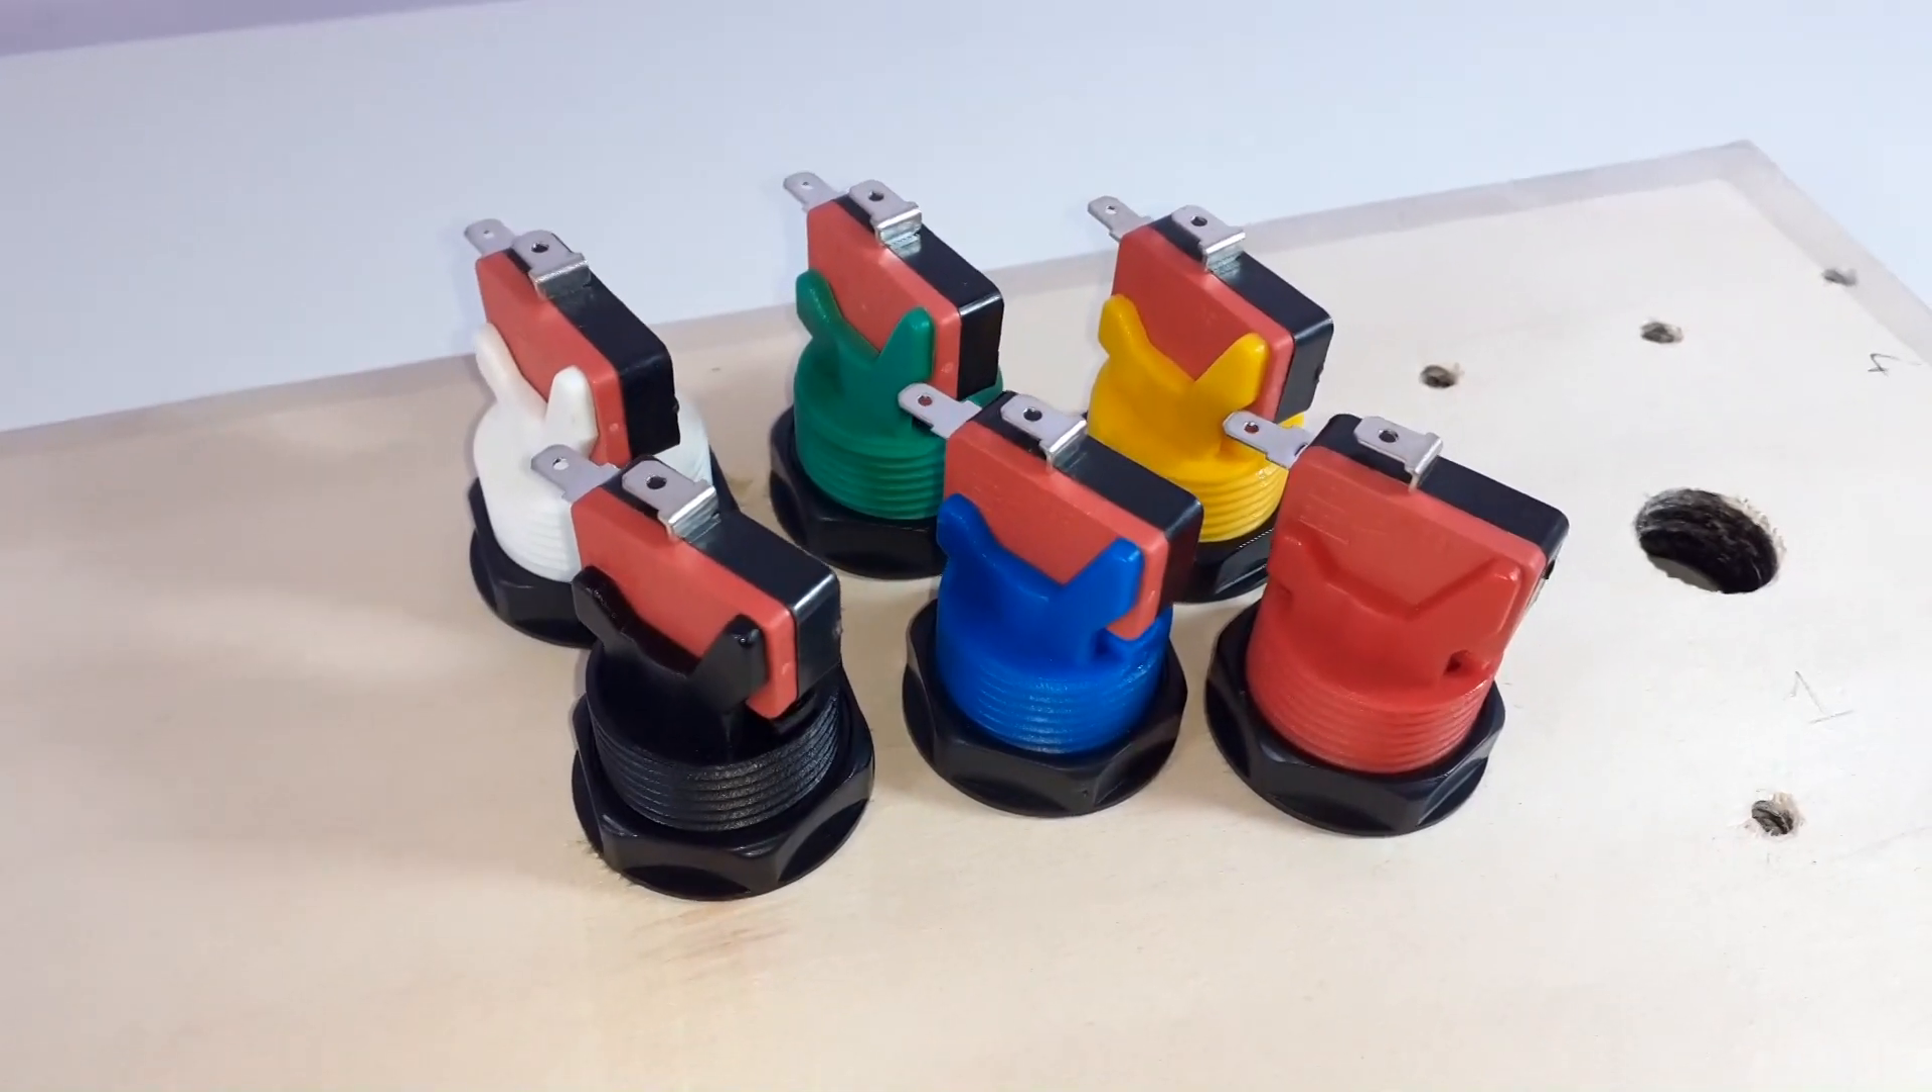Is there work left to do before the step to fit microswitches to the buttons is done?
No.